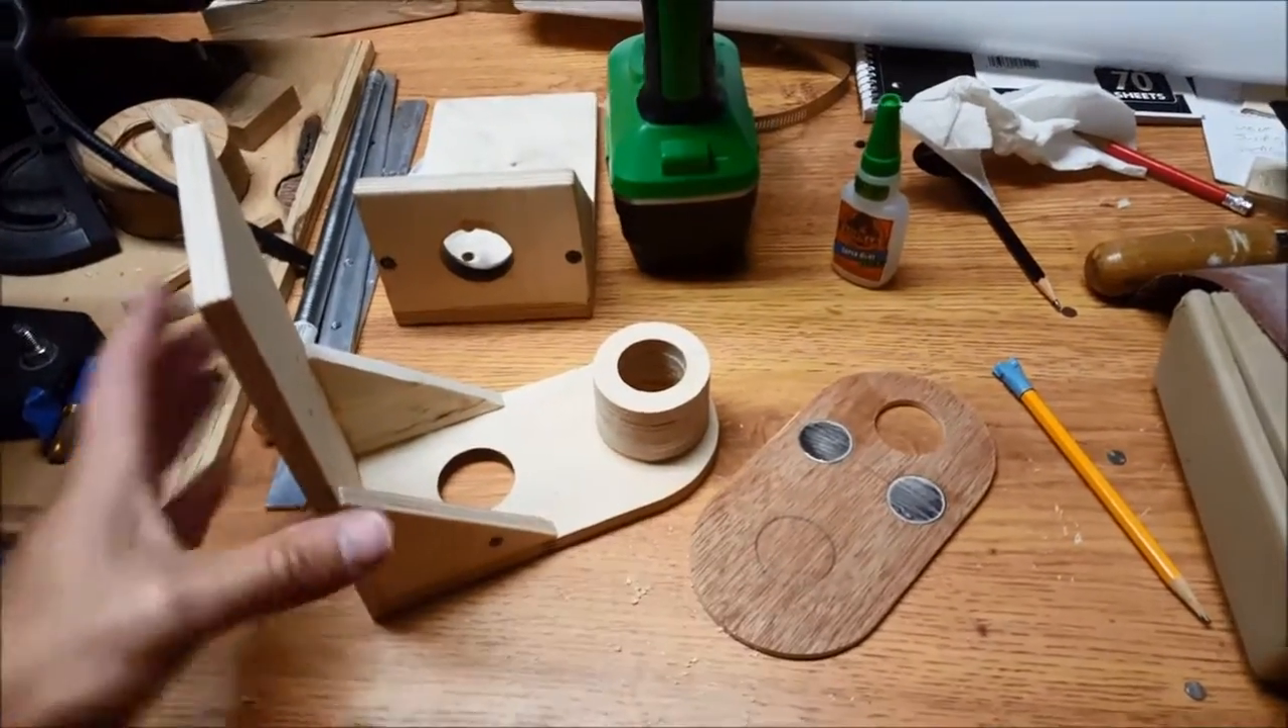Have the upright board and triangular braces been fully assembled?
Yes.